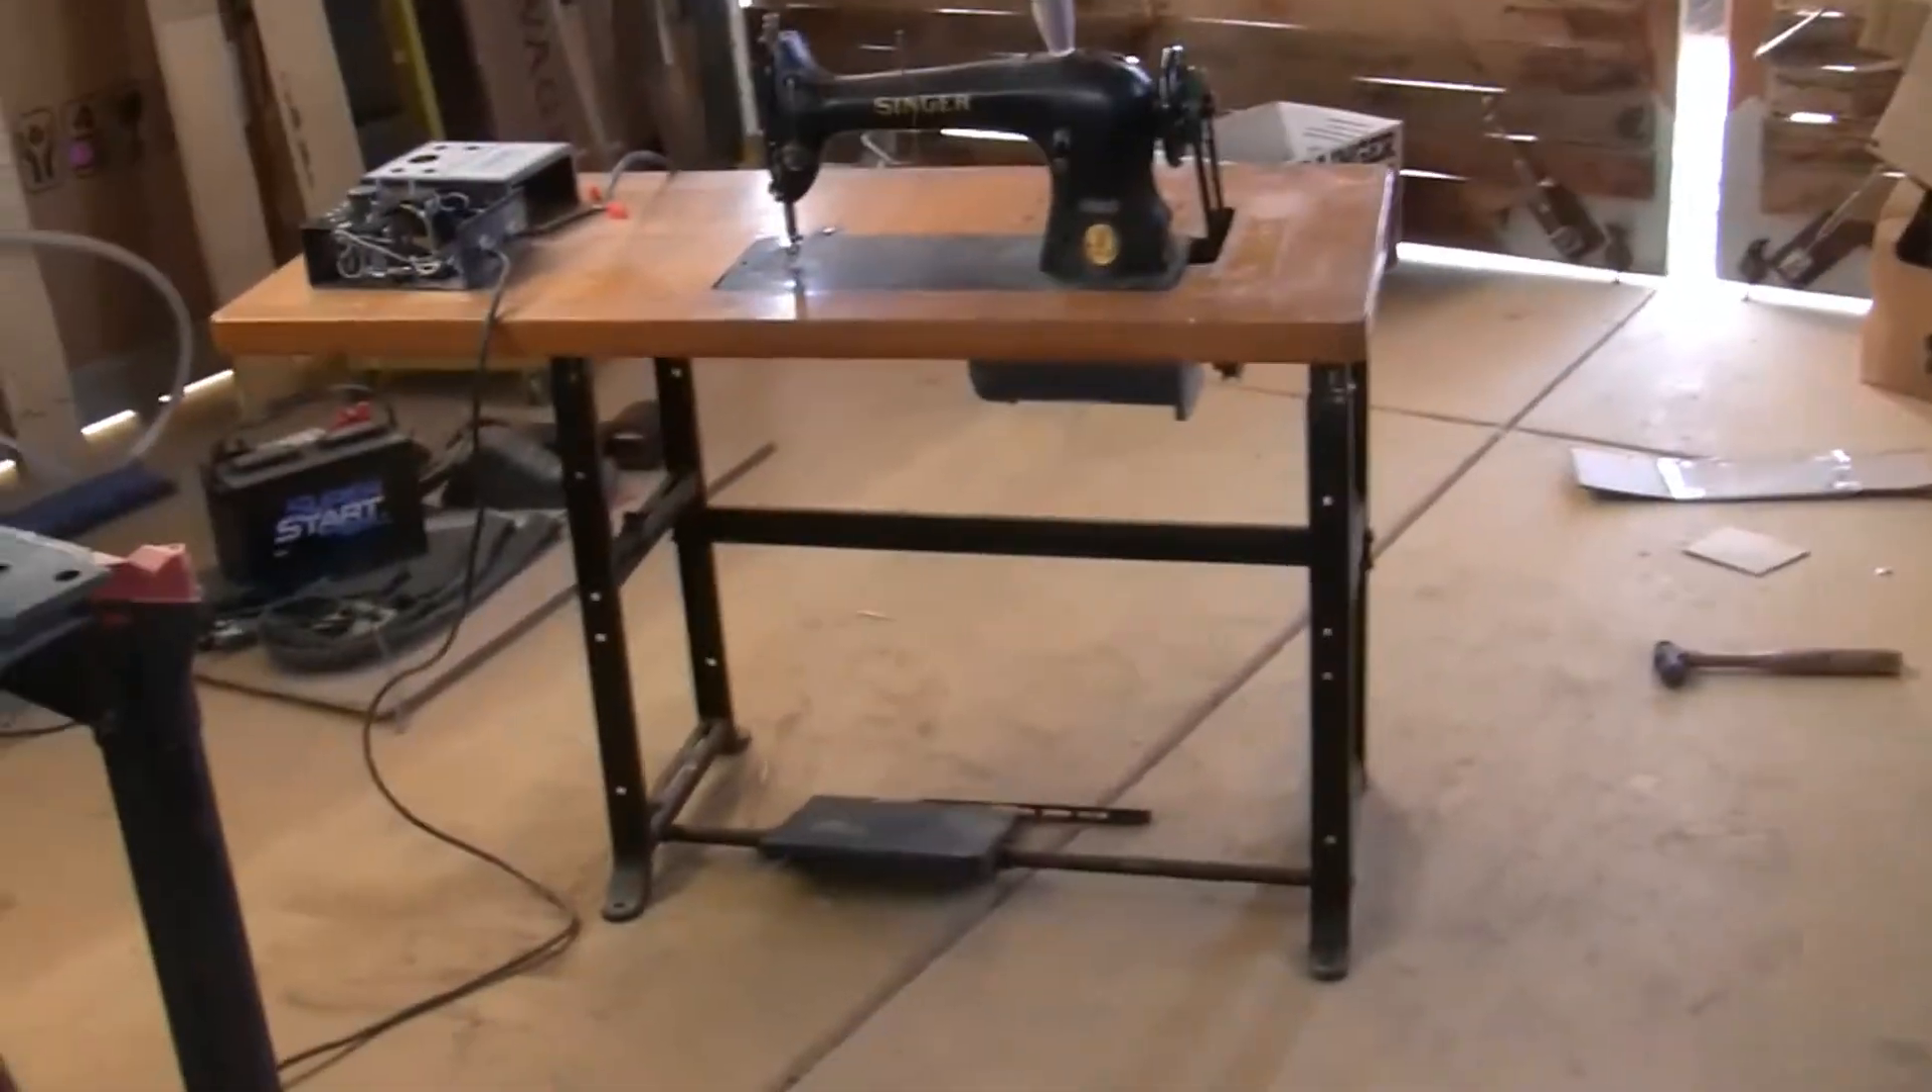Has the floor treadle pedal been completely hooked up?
No.